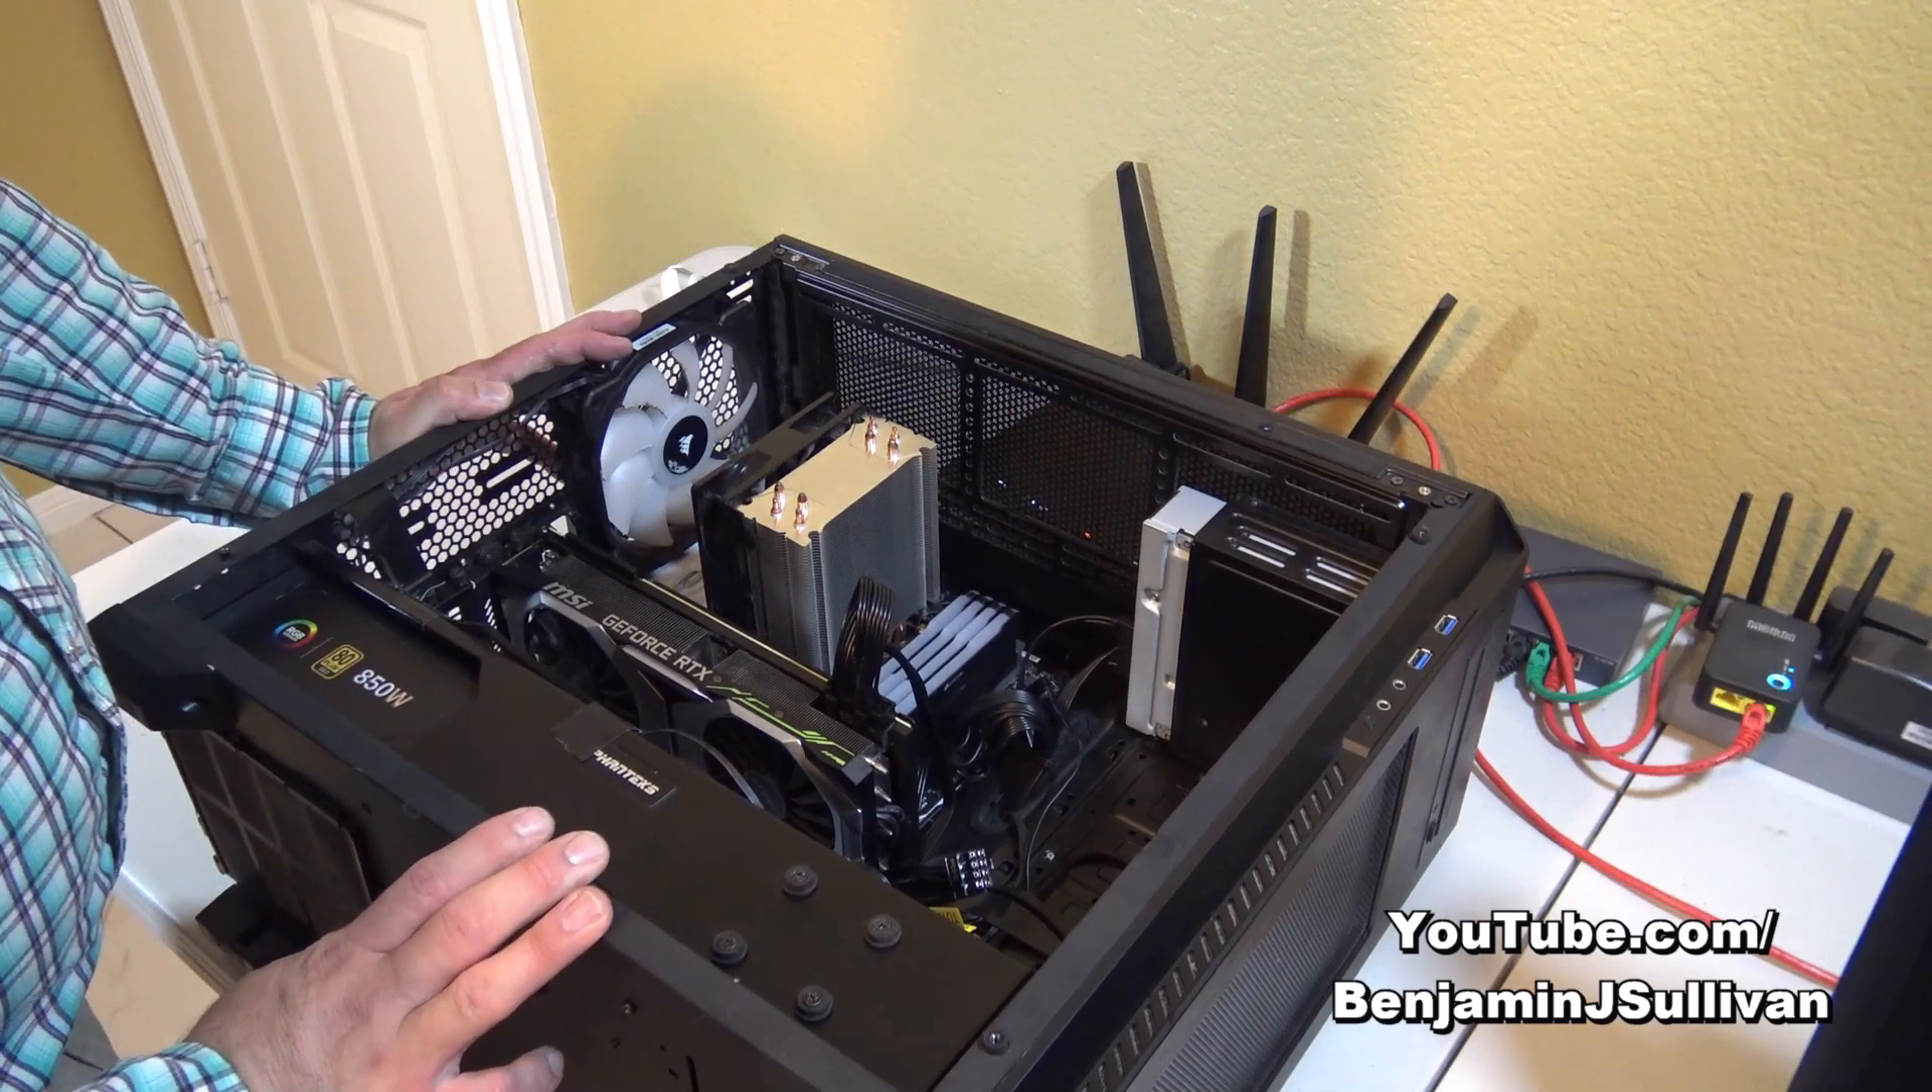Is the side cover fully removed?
Yes.